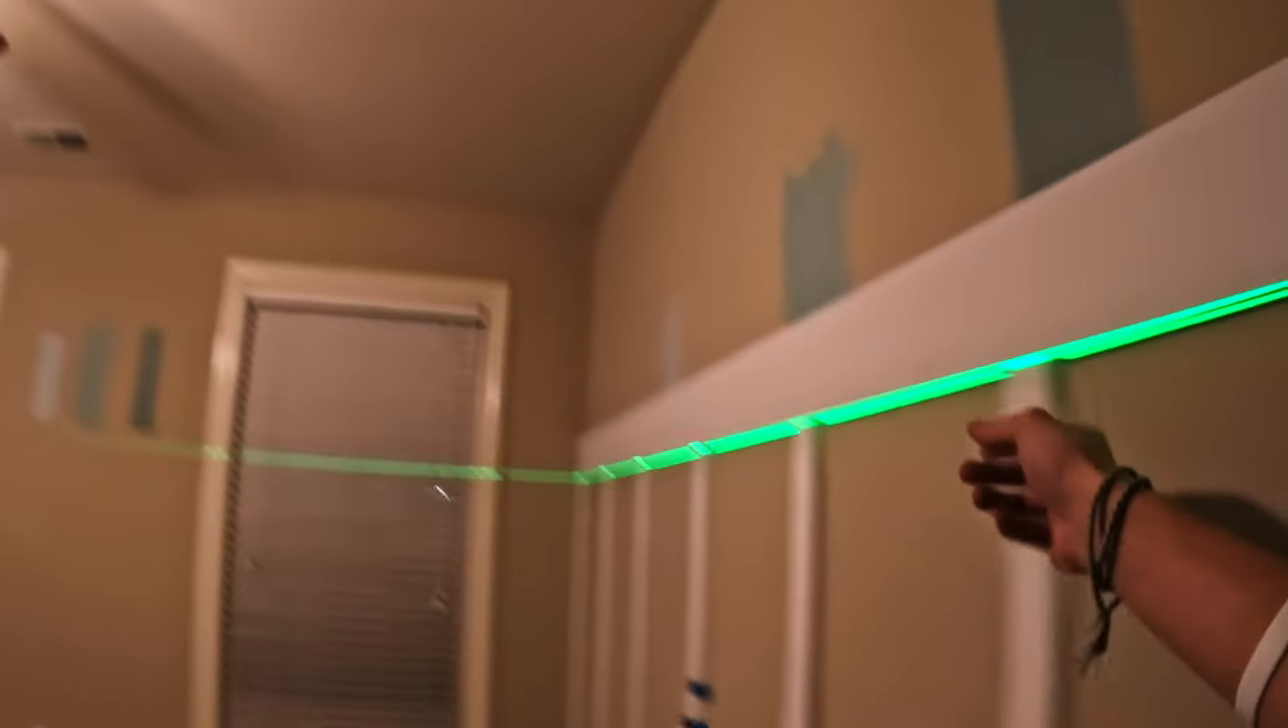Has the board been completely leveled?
Yes.